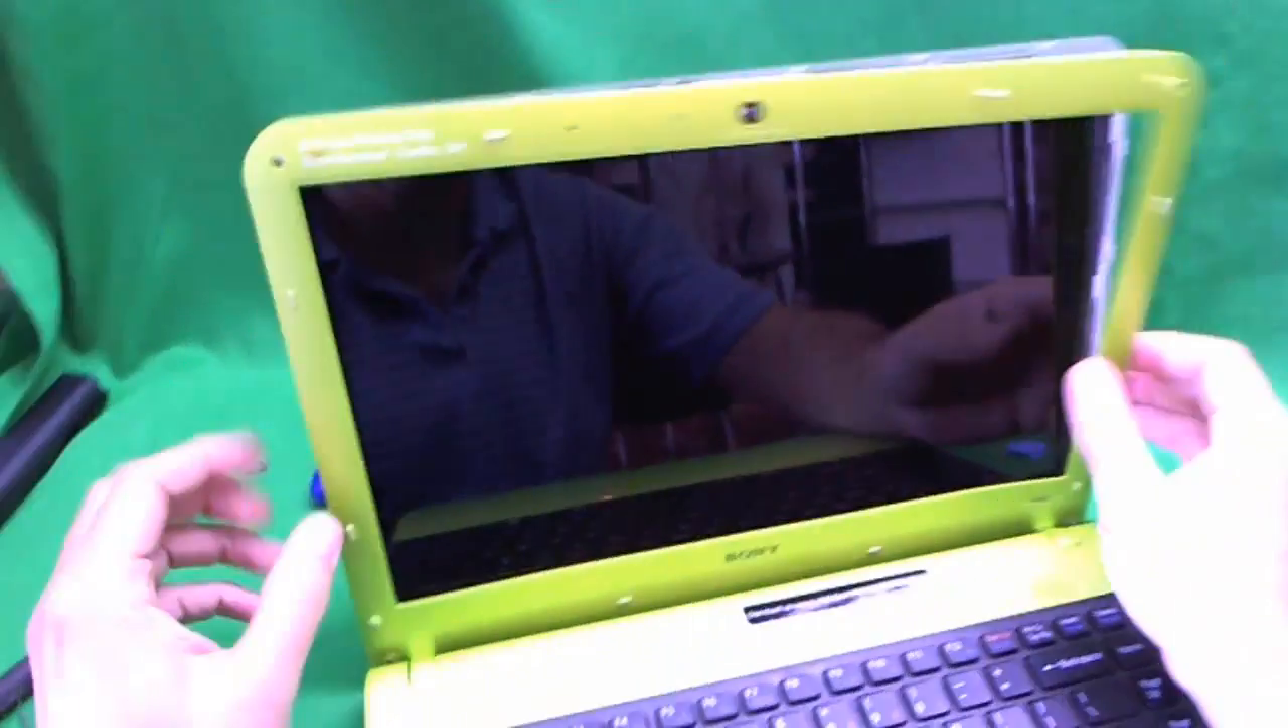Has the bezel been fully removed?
No.